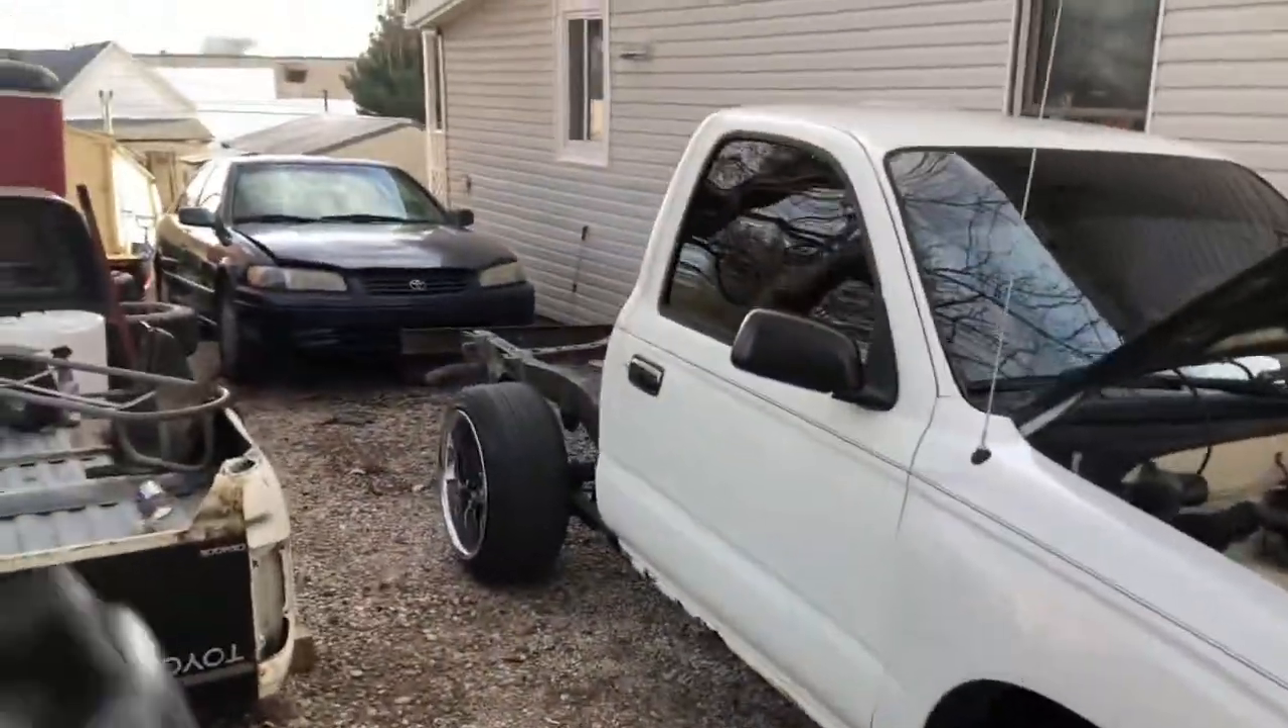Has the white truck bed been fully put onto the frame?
No.